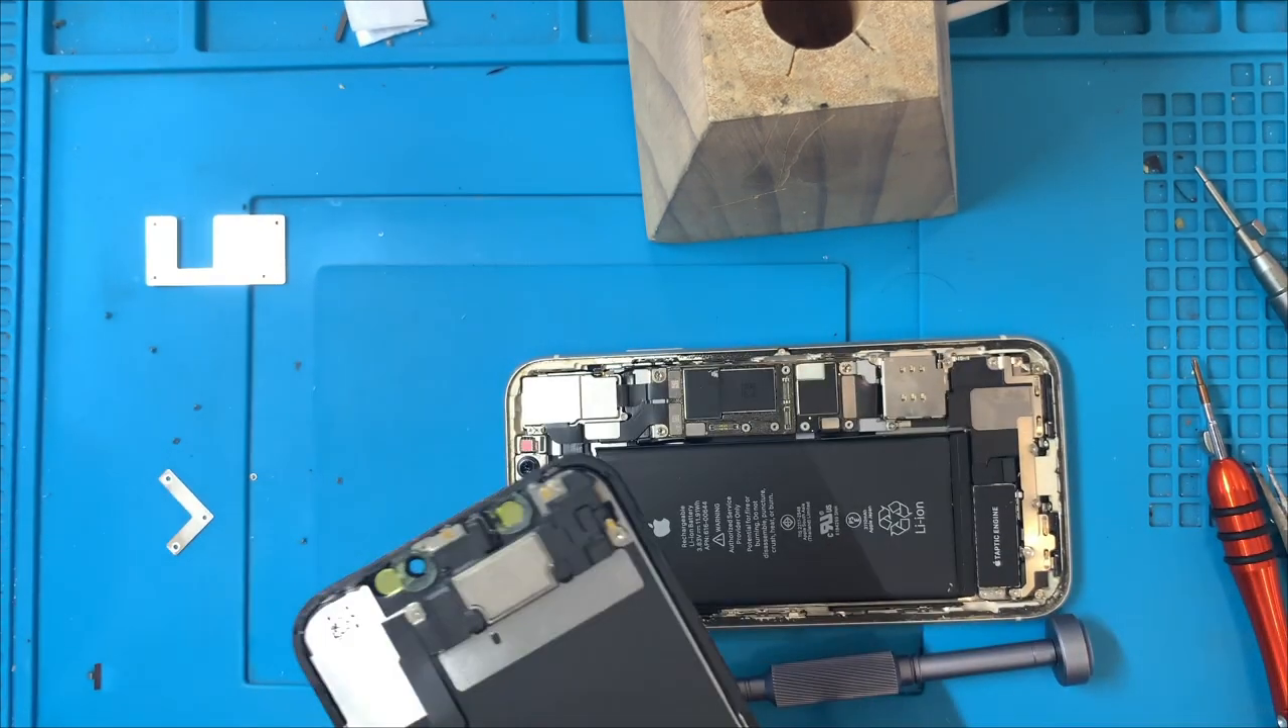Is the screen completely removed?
Yes.